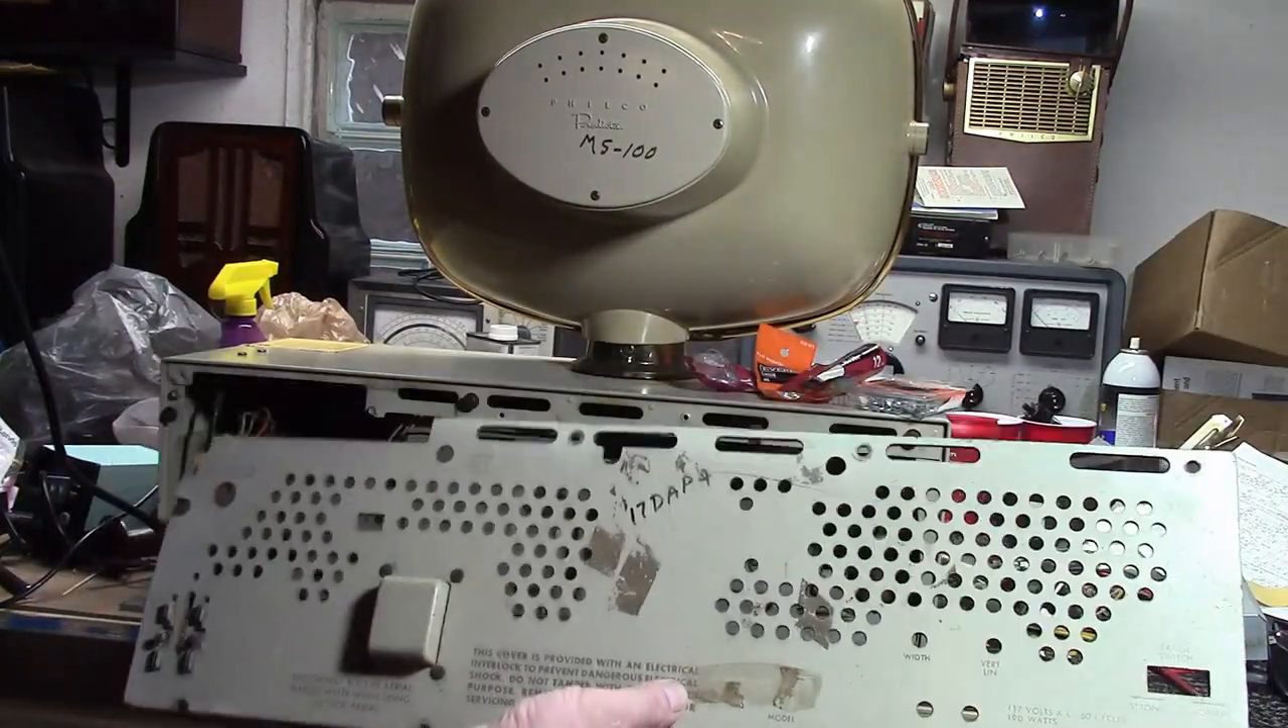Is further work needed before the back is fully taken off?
No.